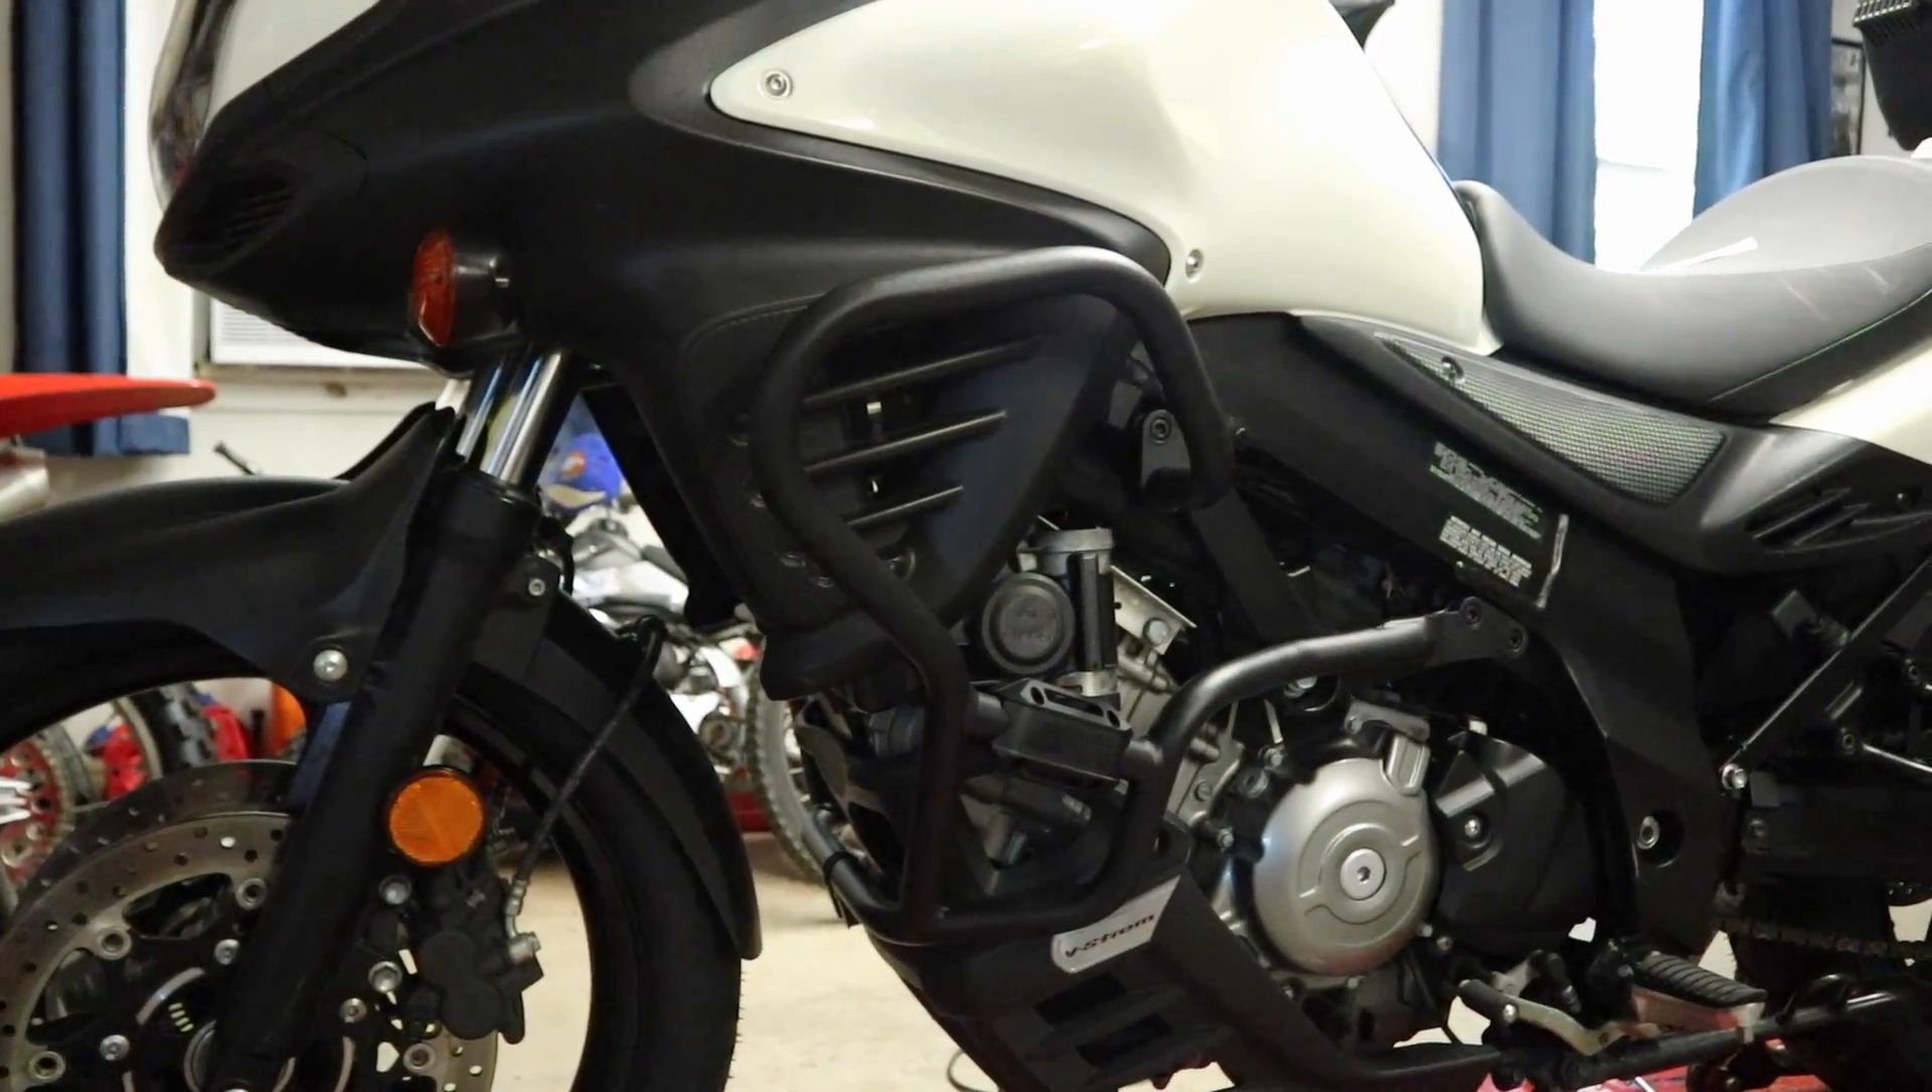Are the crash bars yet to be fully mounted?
No.